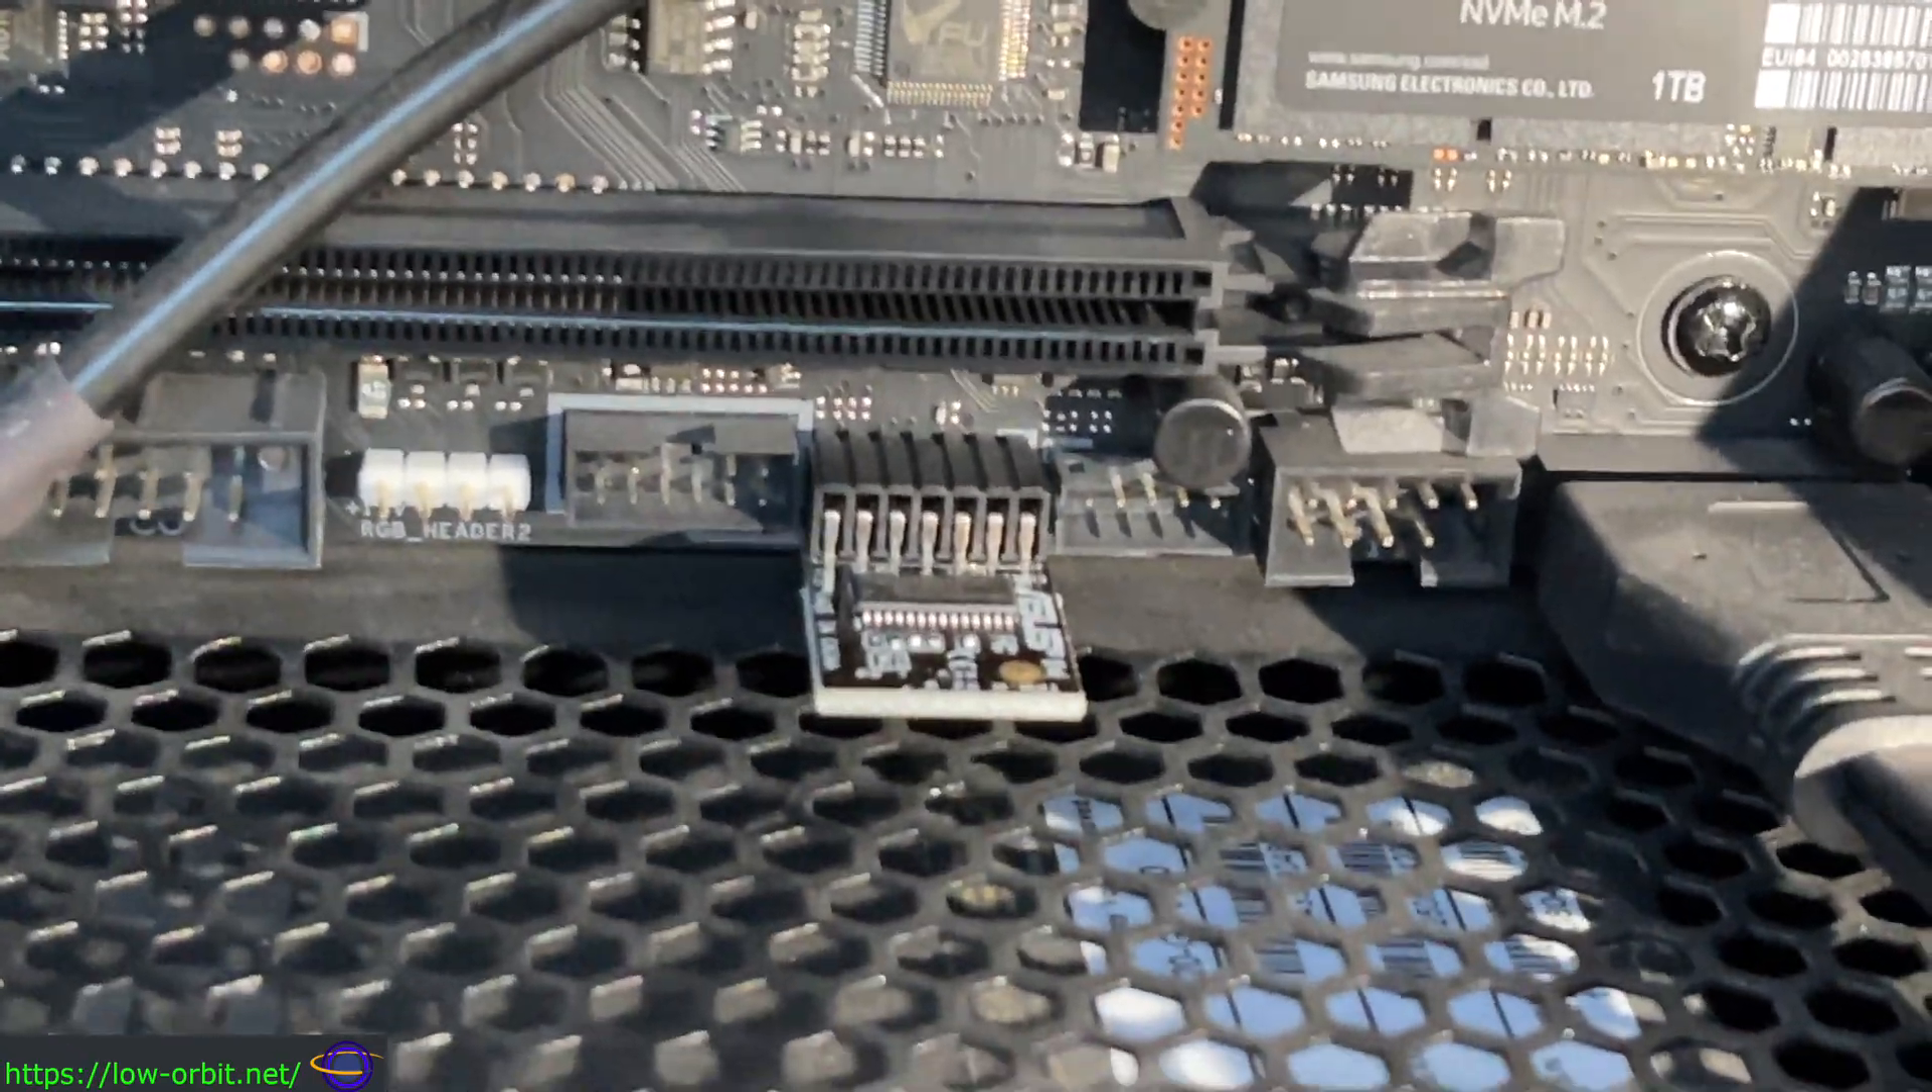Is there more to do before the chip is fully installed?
No.